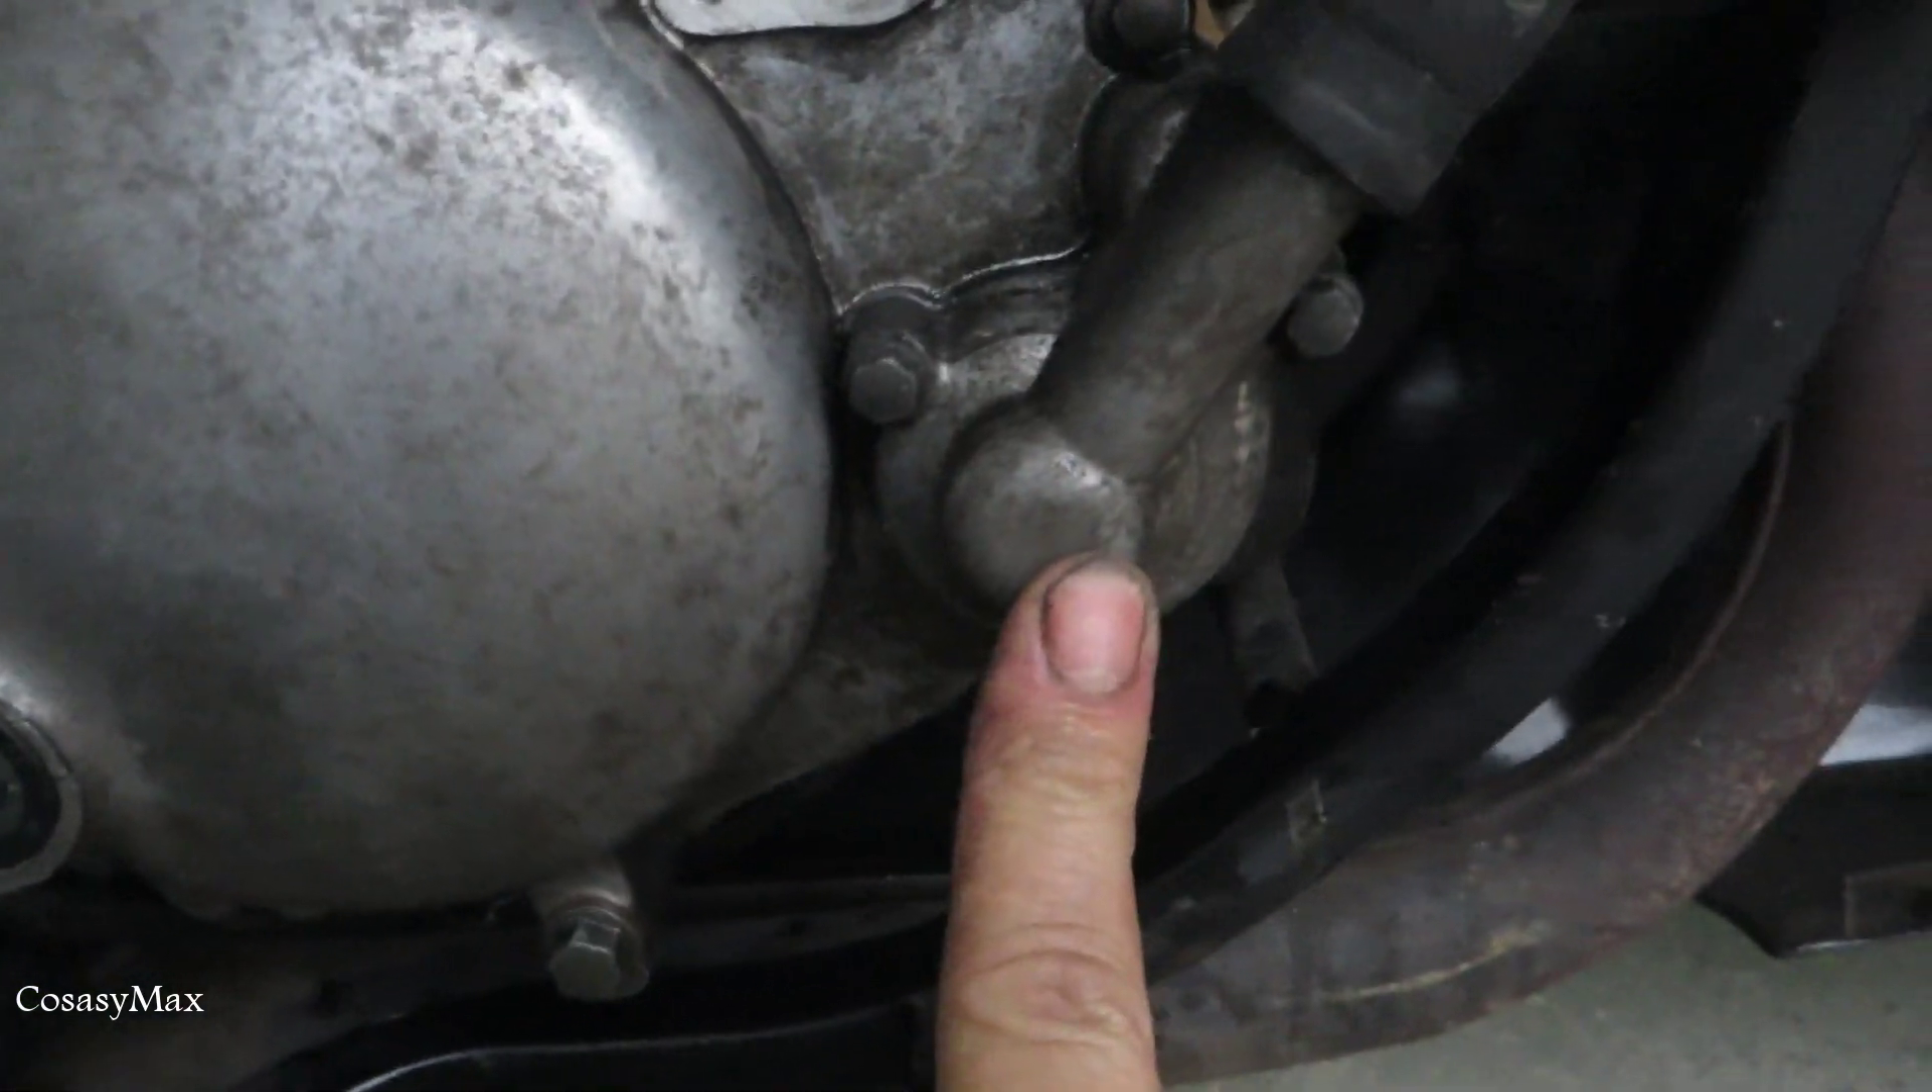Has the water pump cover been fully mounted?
Yes.